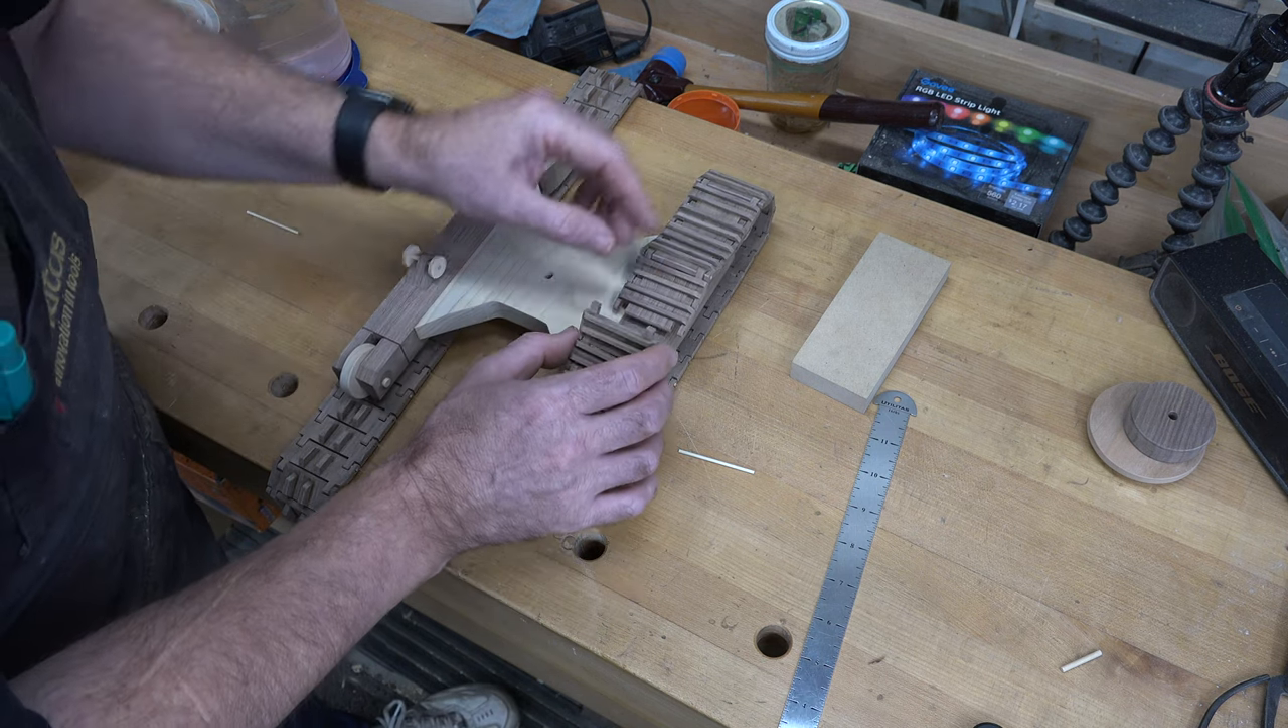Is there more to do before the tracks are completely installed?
Yes.